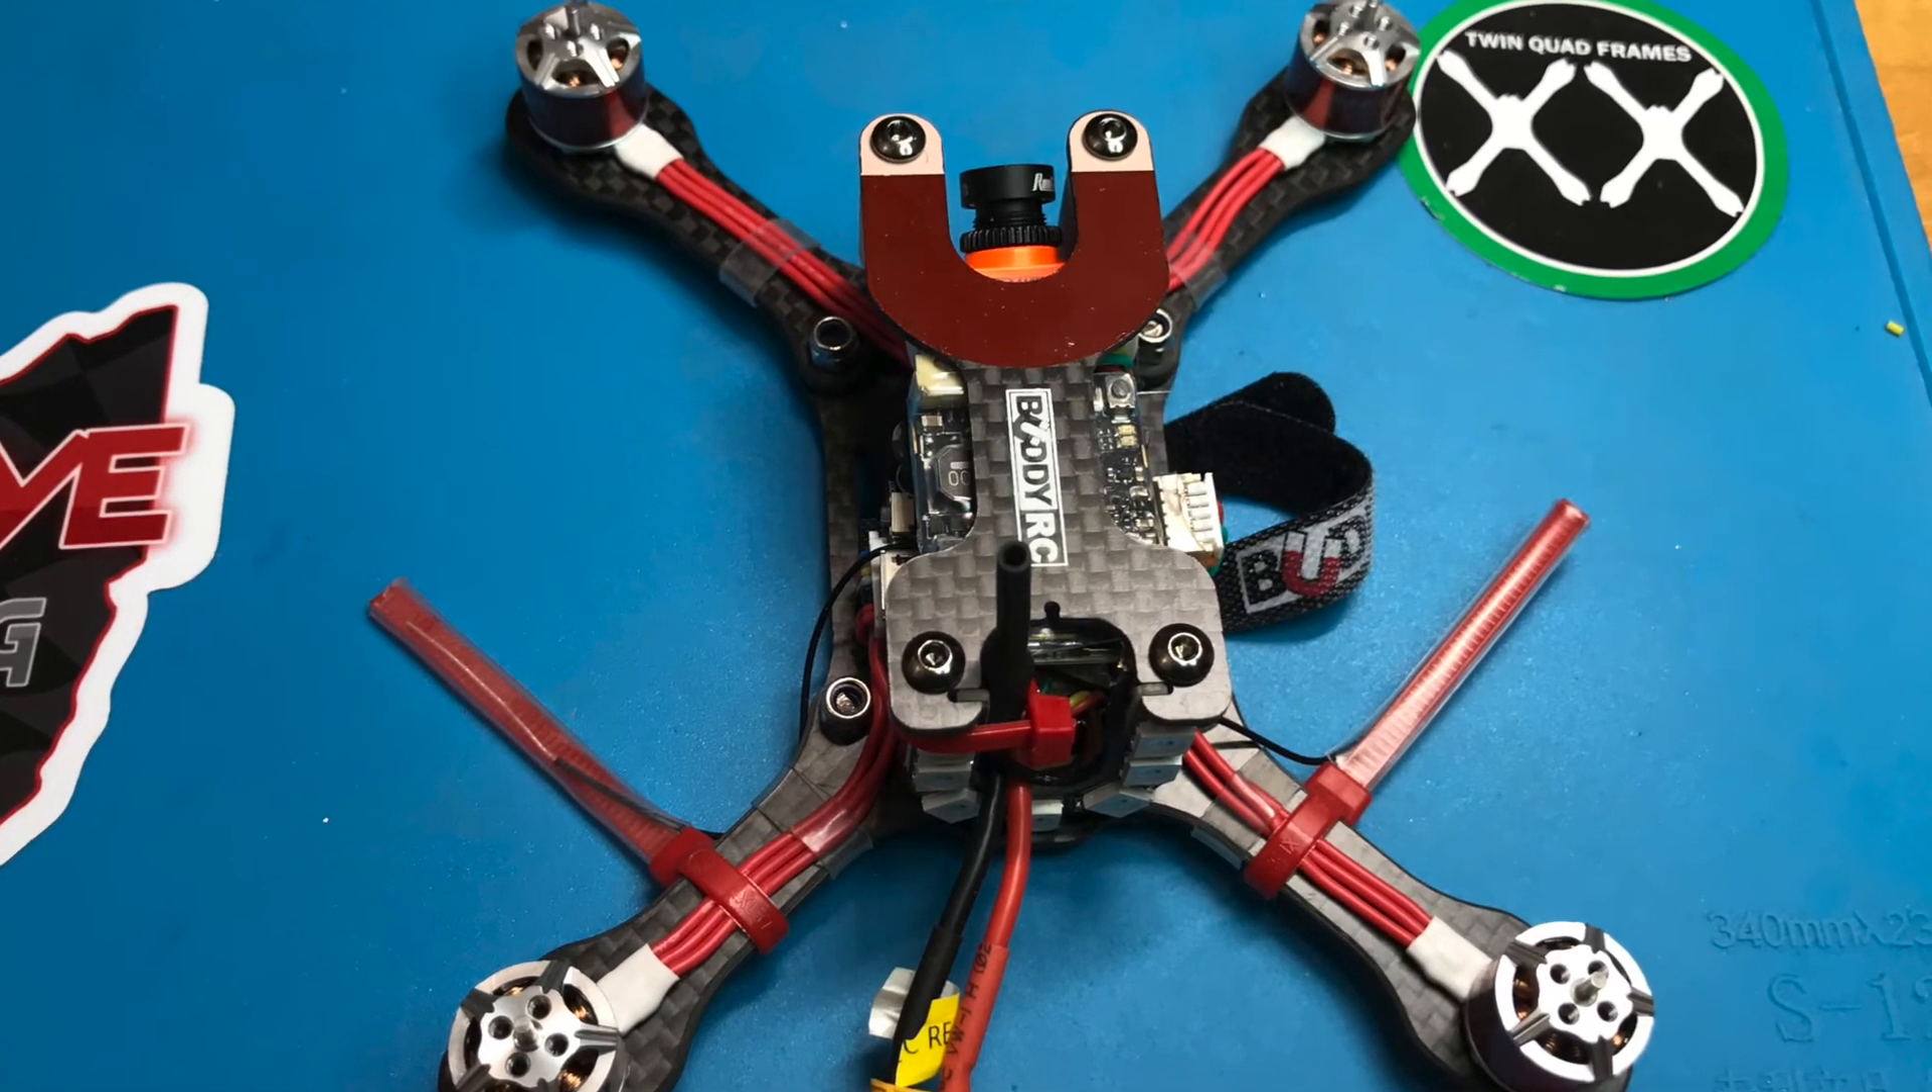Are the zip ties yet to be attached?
No.